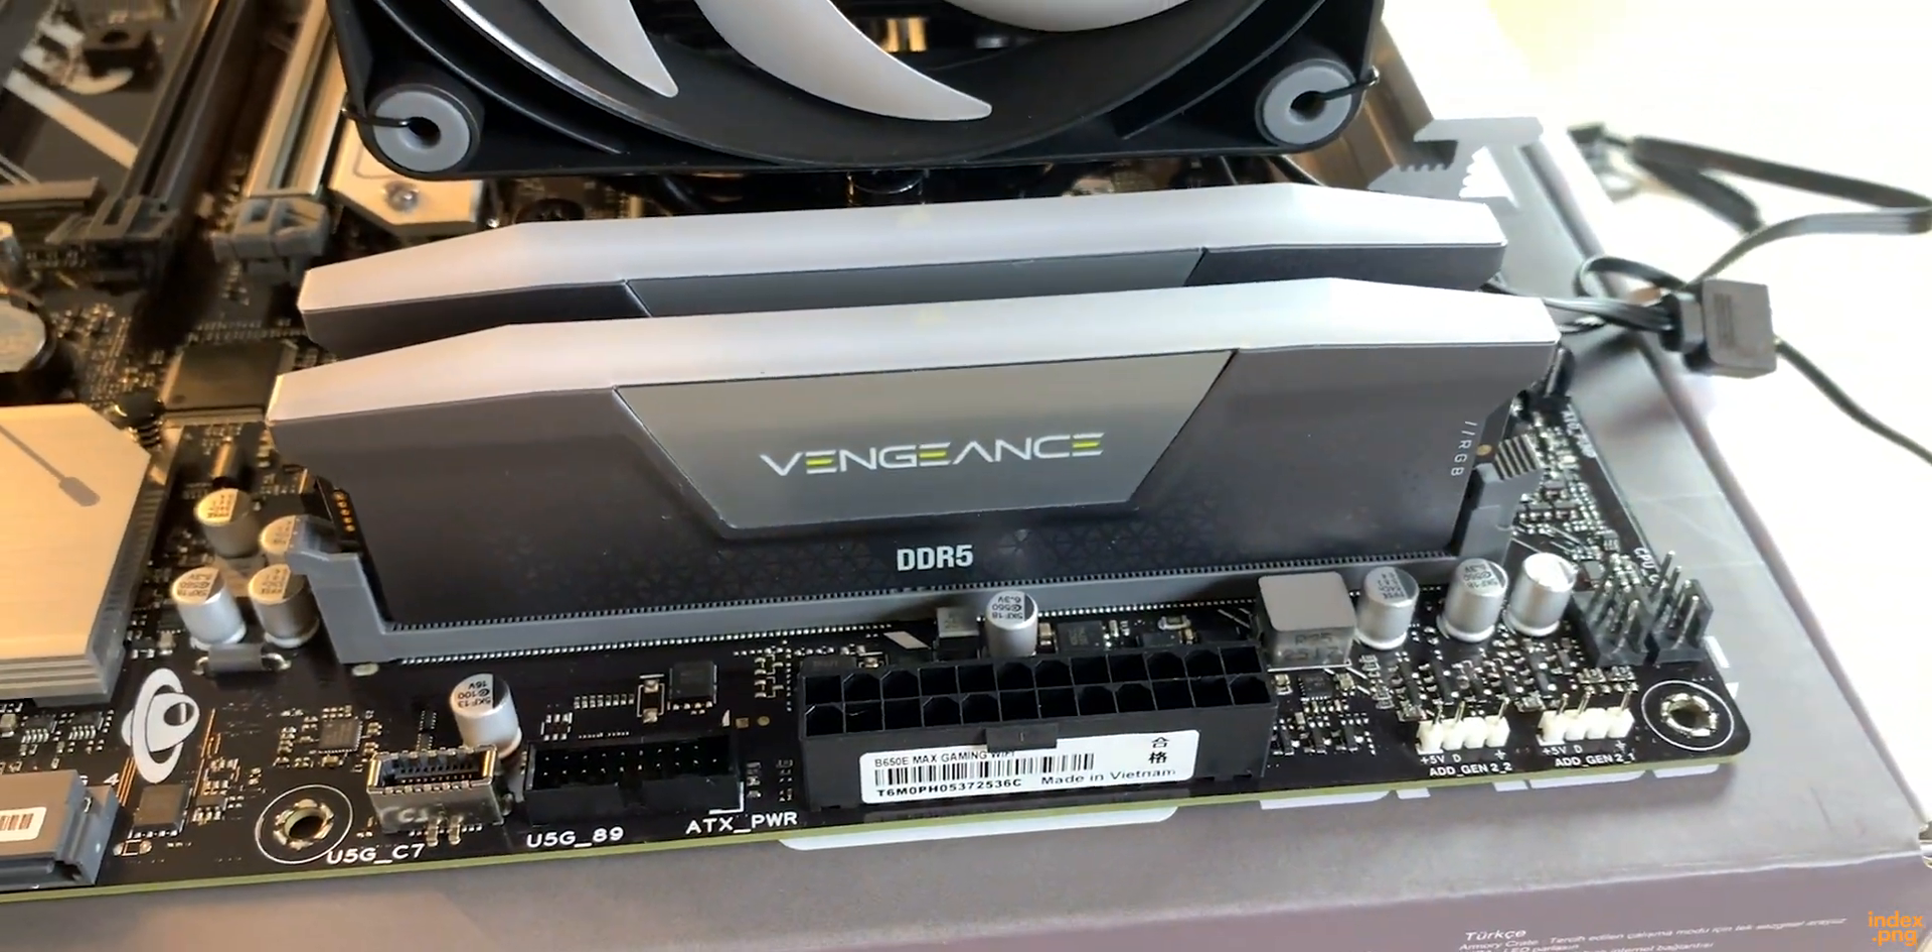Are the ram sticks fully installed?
Yes.